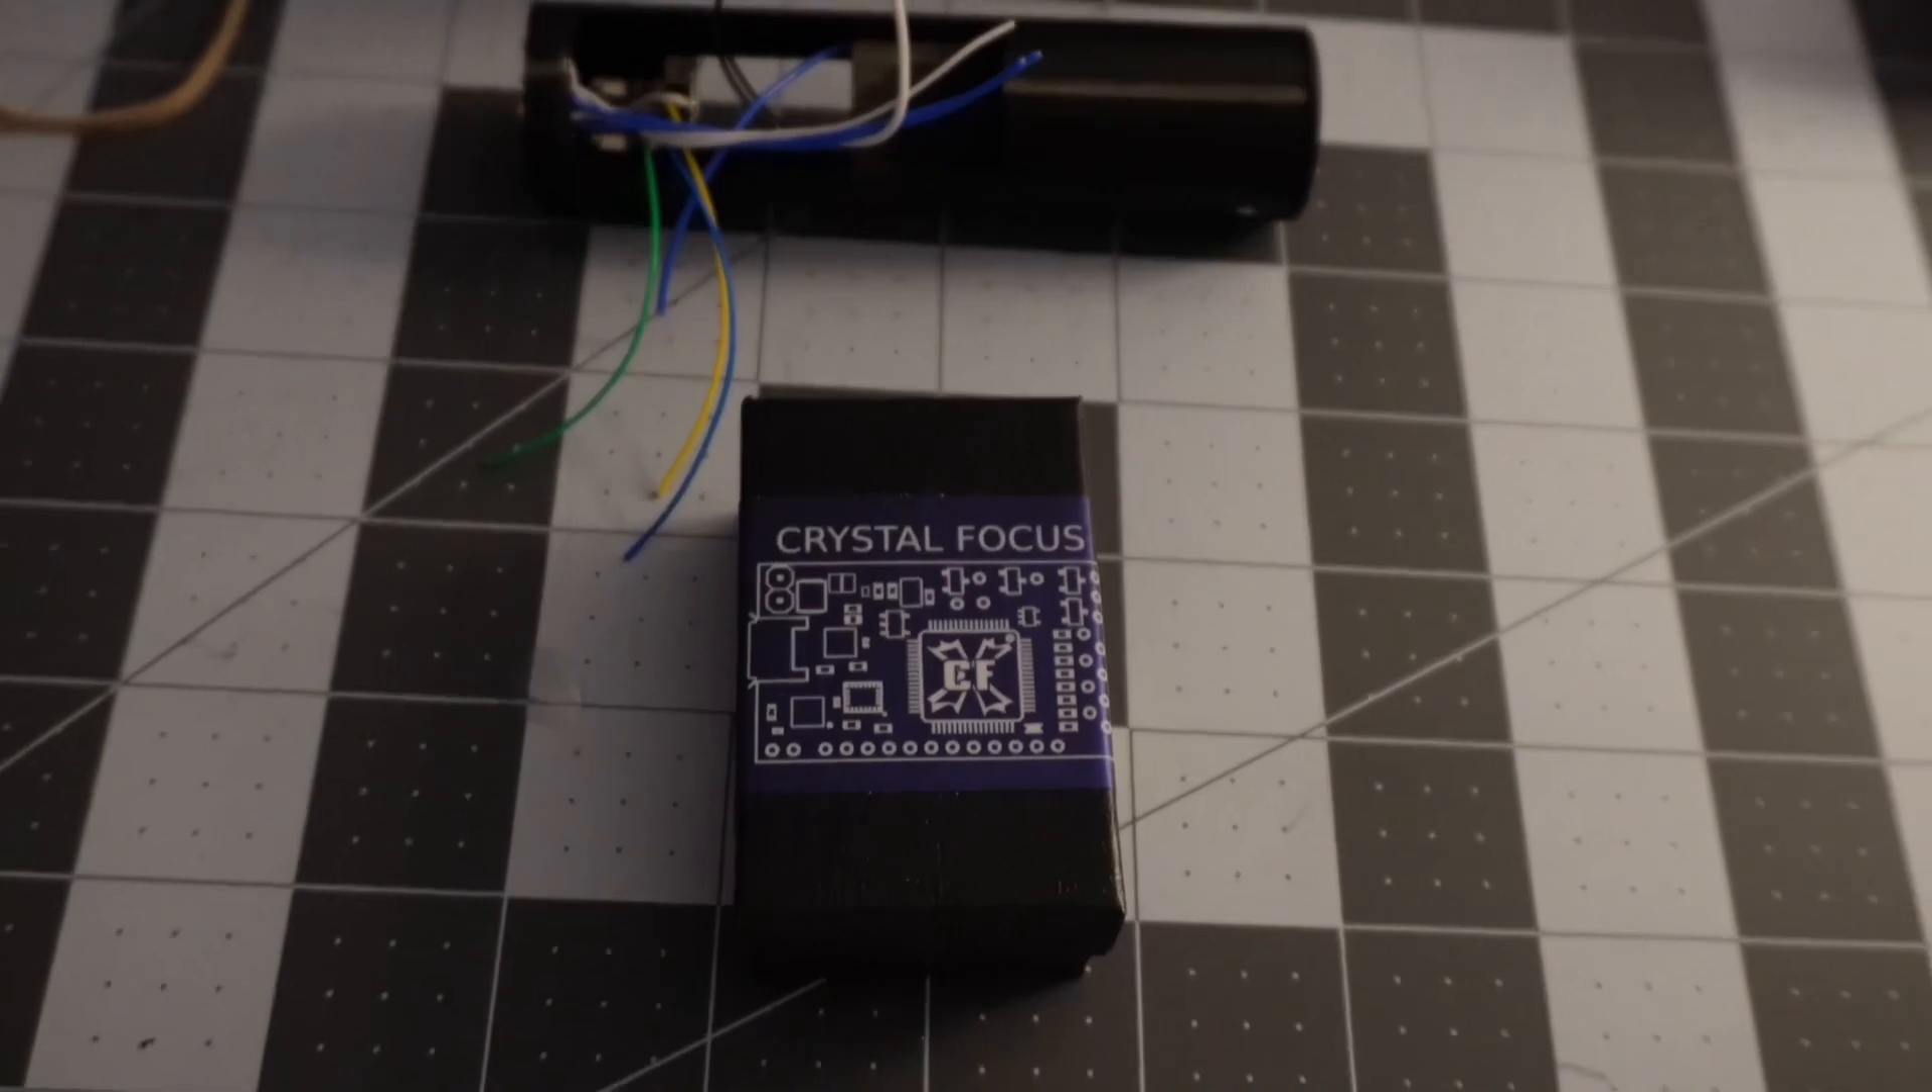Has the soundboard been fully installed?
No.